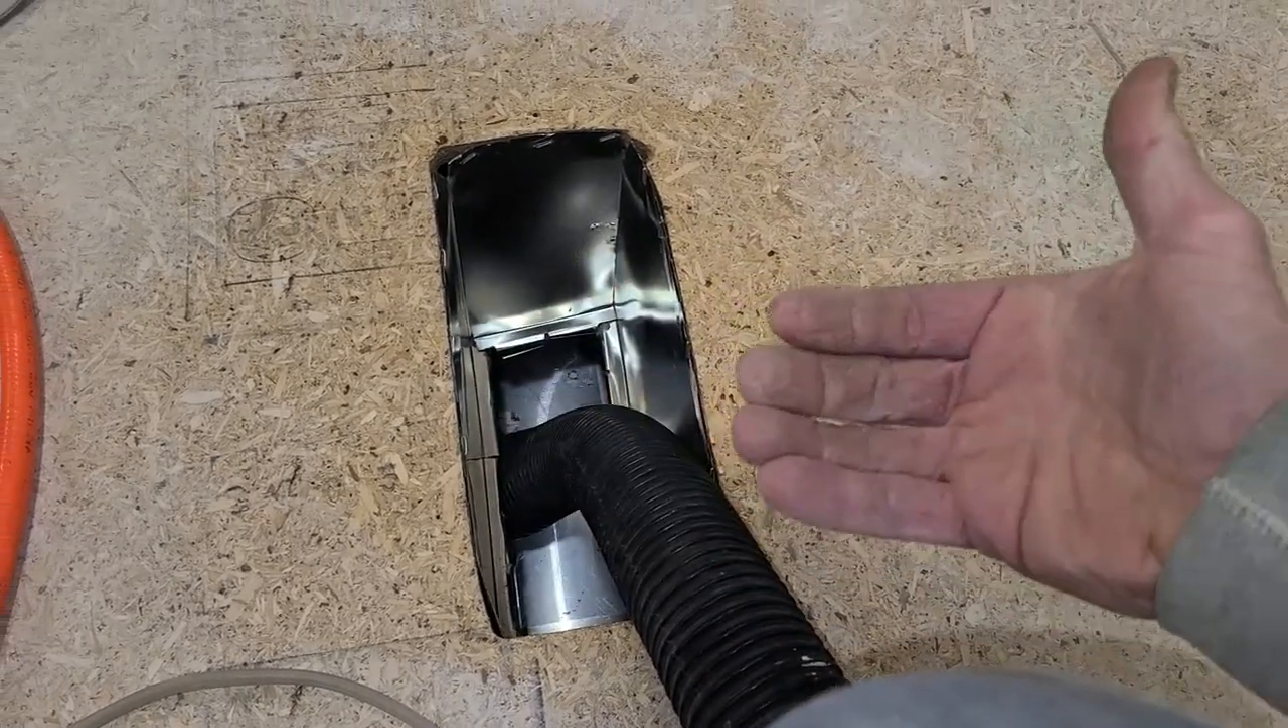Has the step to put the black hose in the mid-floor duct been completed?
Yes.